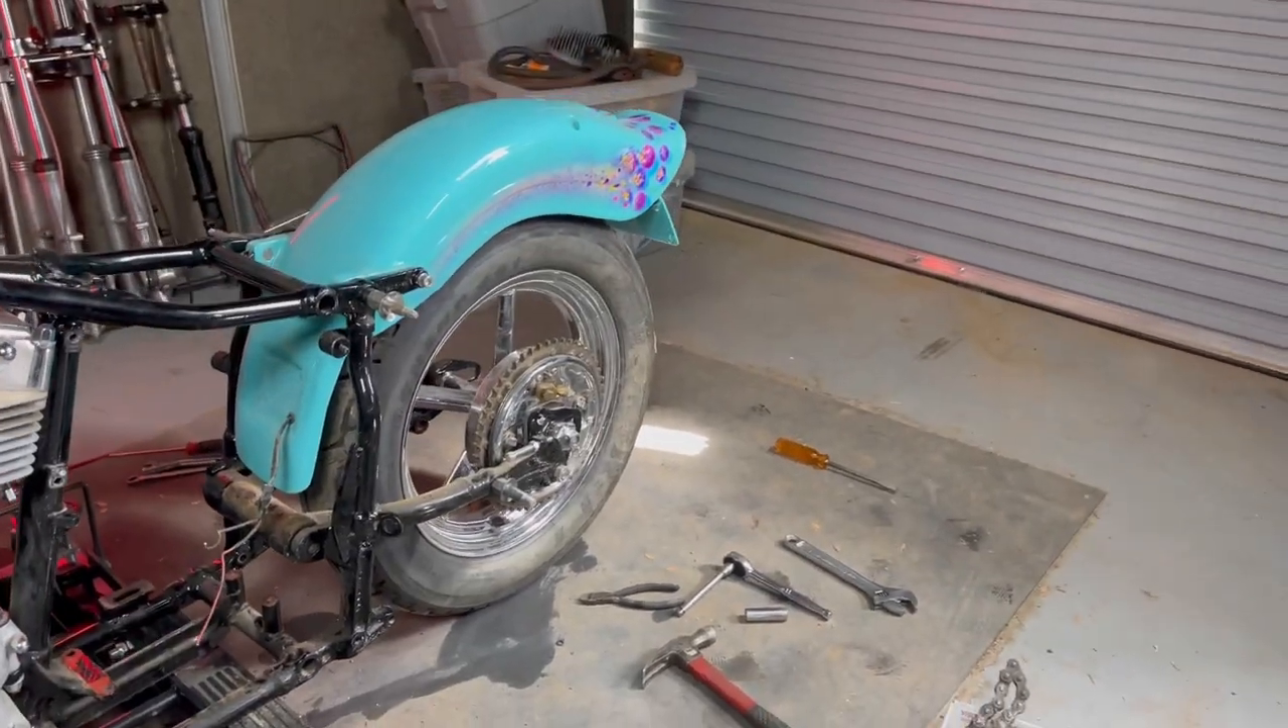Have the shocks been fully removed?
Yes.